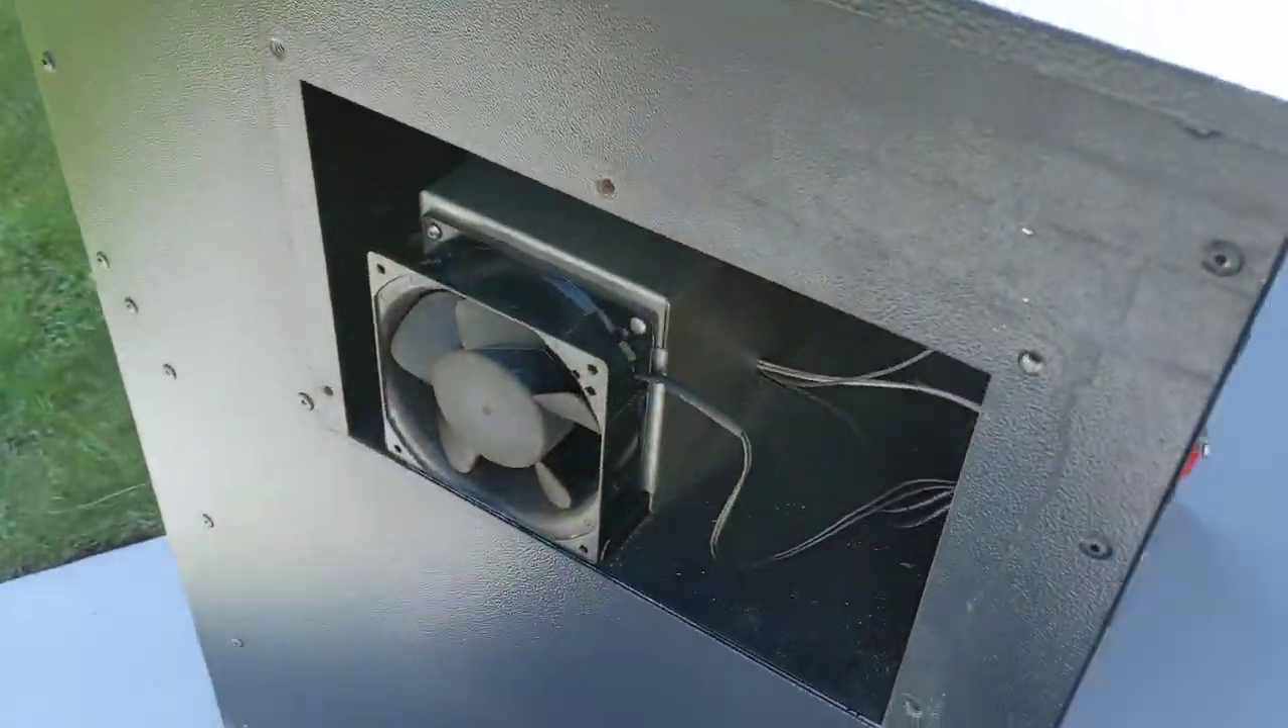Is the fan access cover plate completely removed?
Yes.